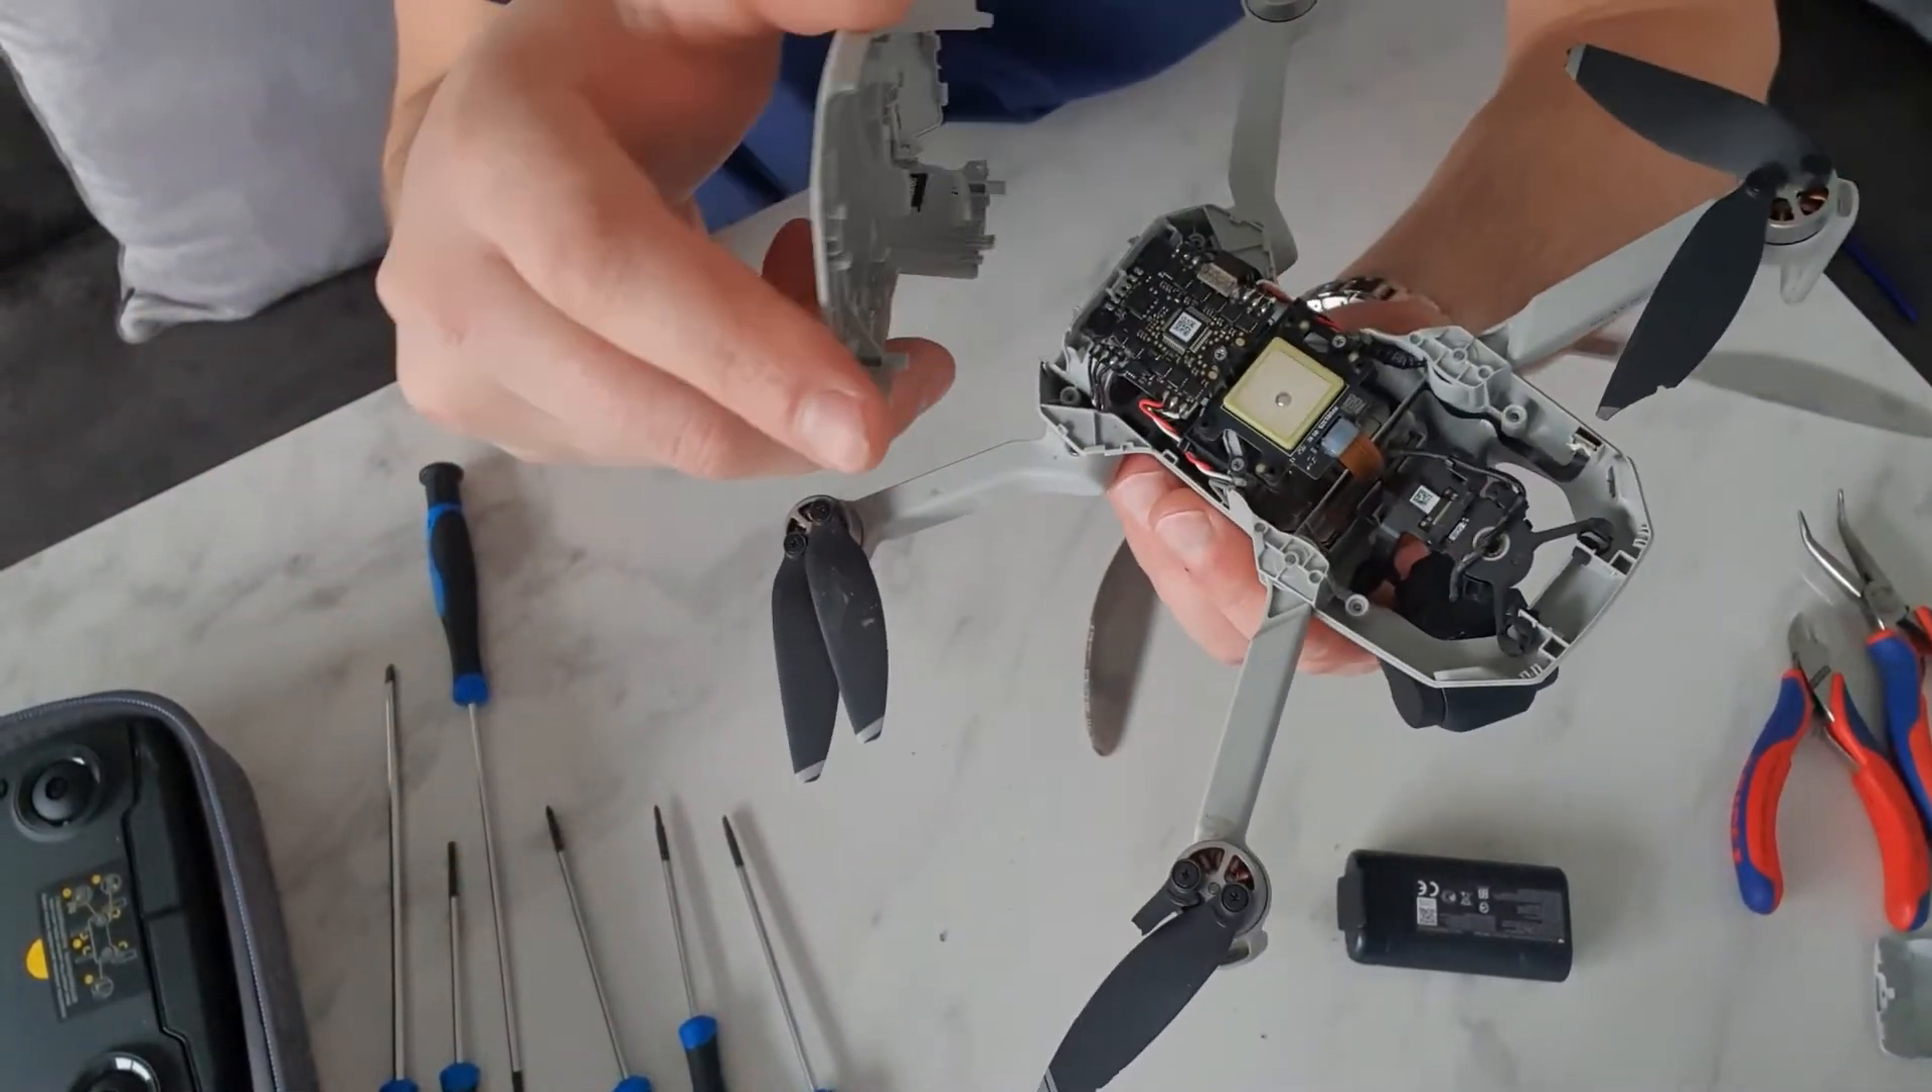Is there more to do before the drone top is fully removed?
No.